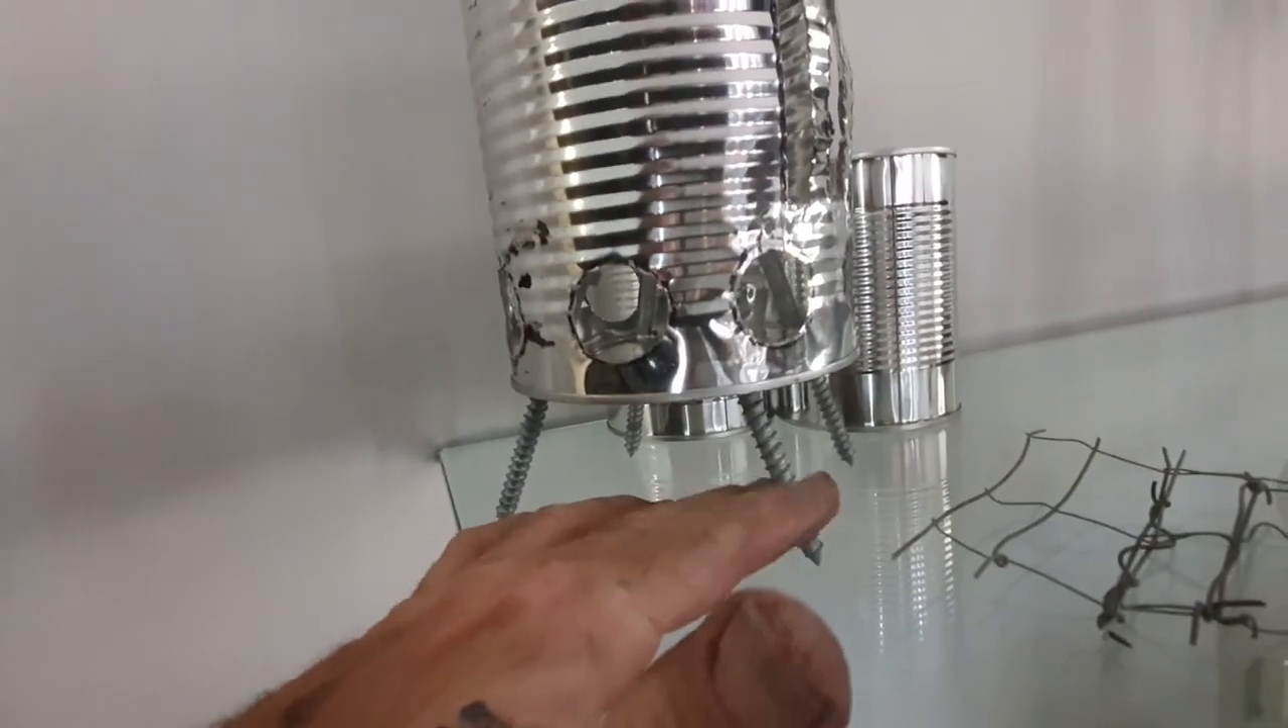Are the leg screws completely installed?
Yes.